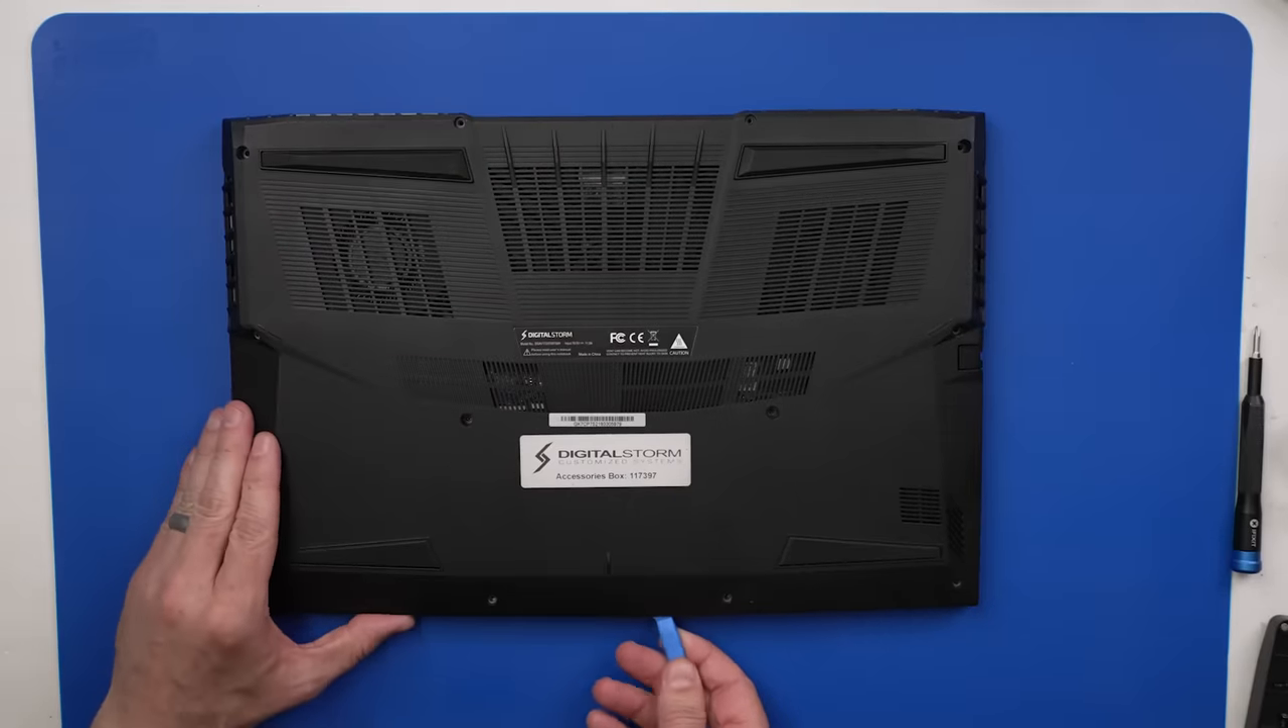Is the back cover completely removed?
No.